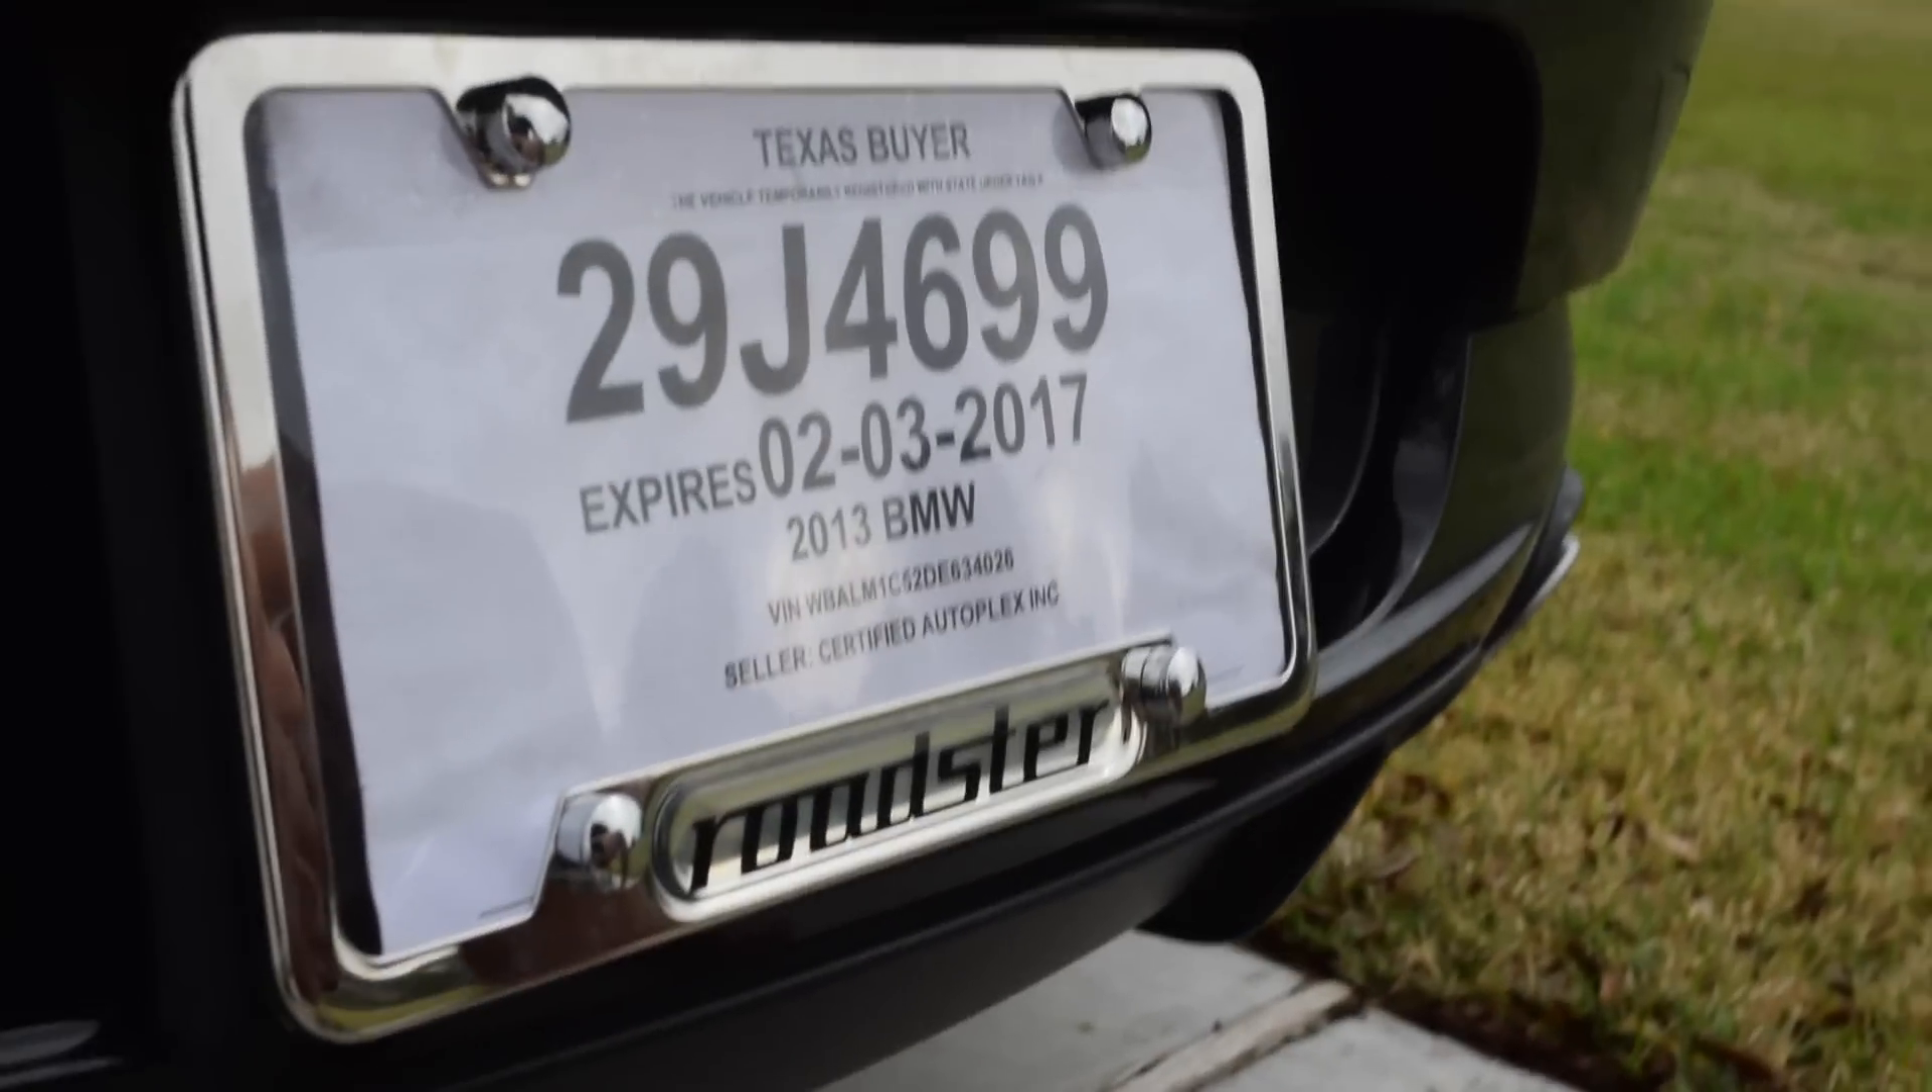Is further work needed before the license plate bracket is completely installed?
No.